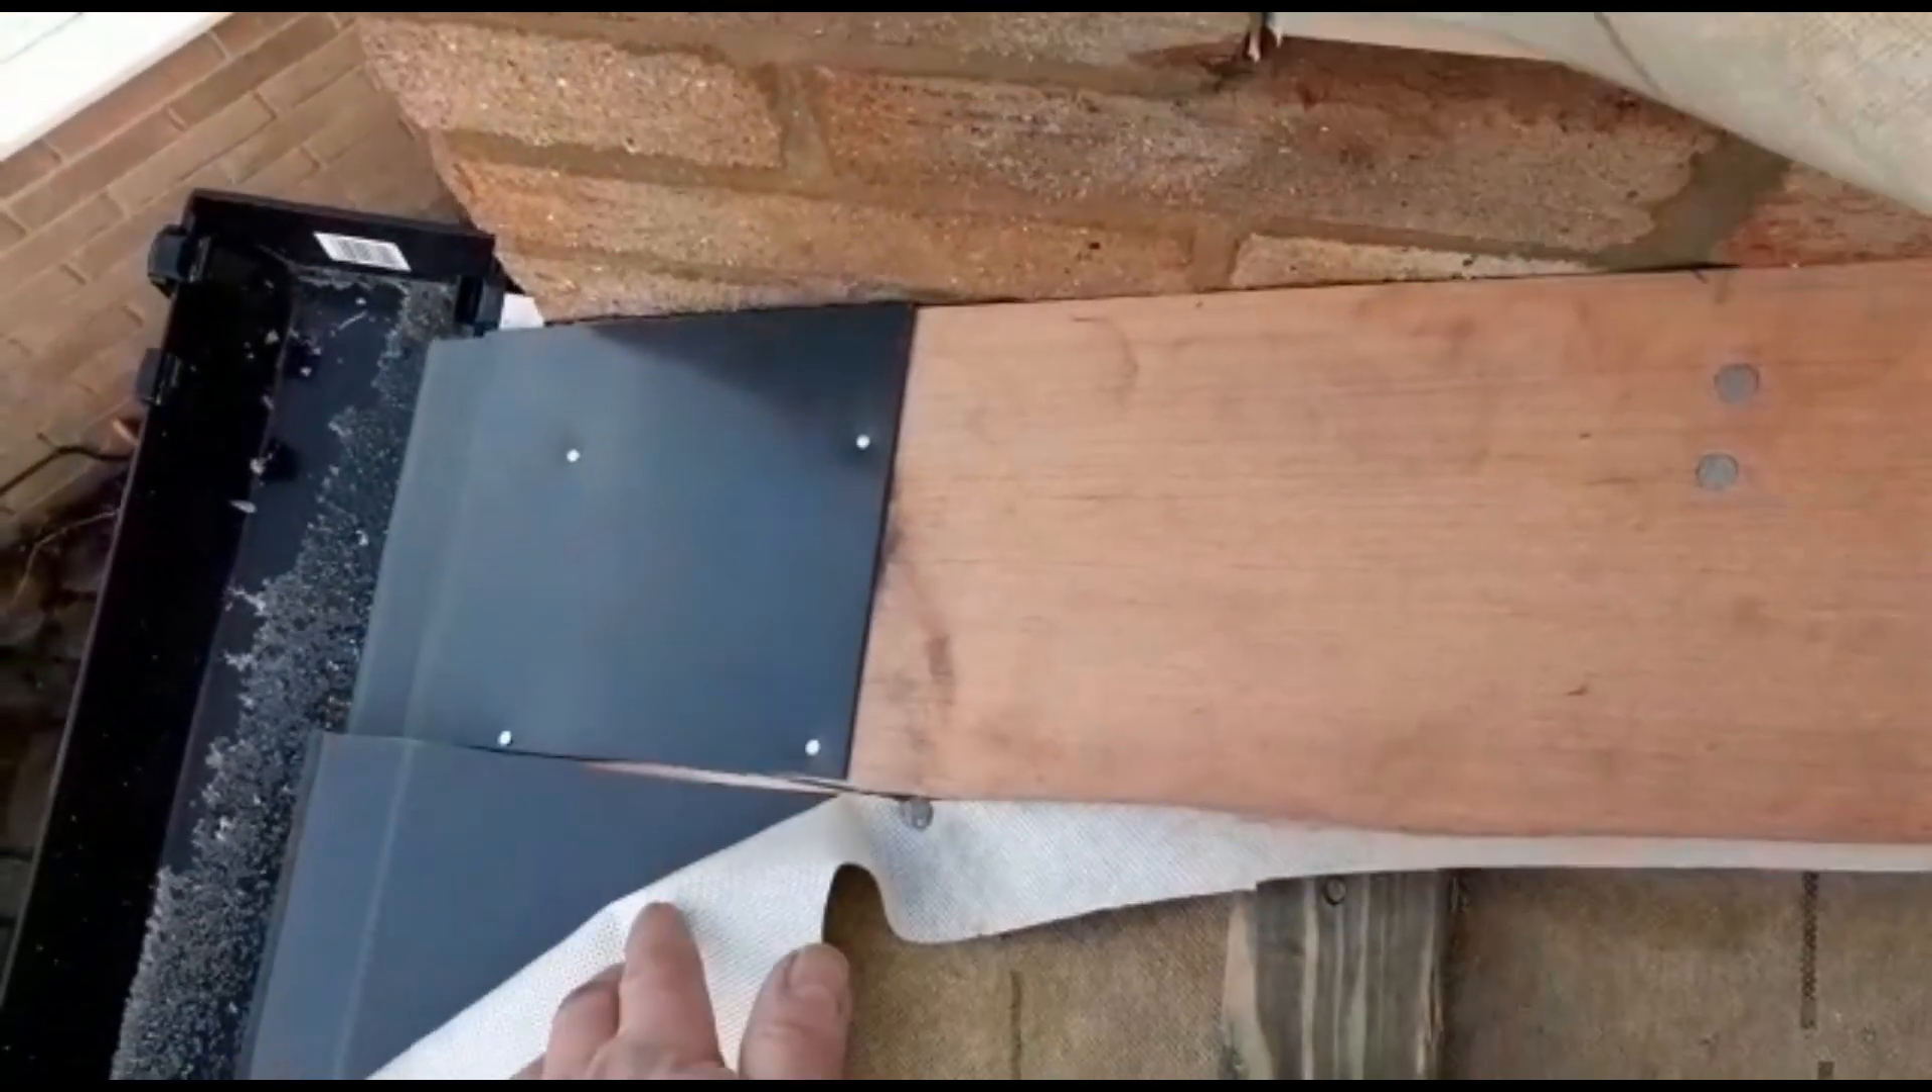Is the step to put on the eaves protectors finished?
Yes.